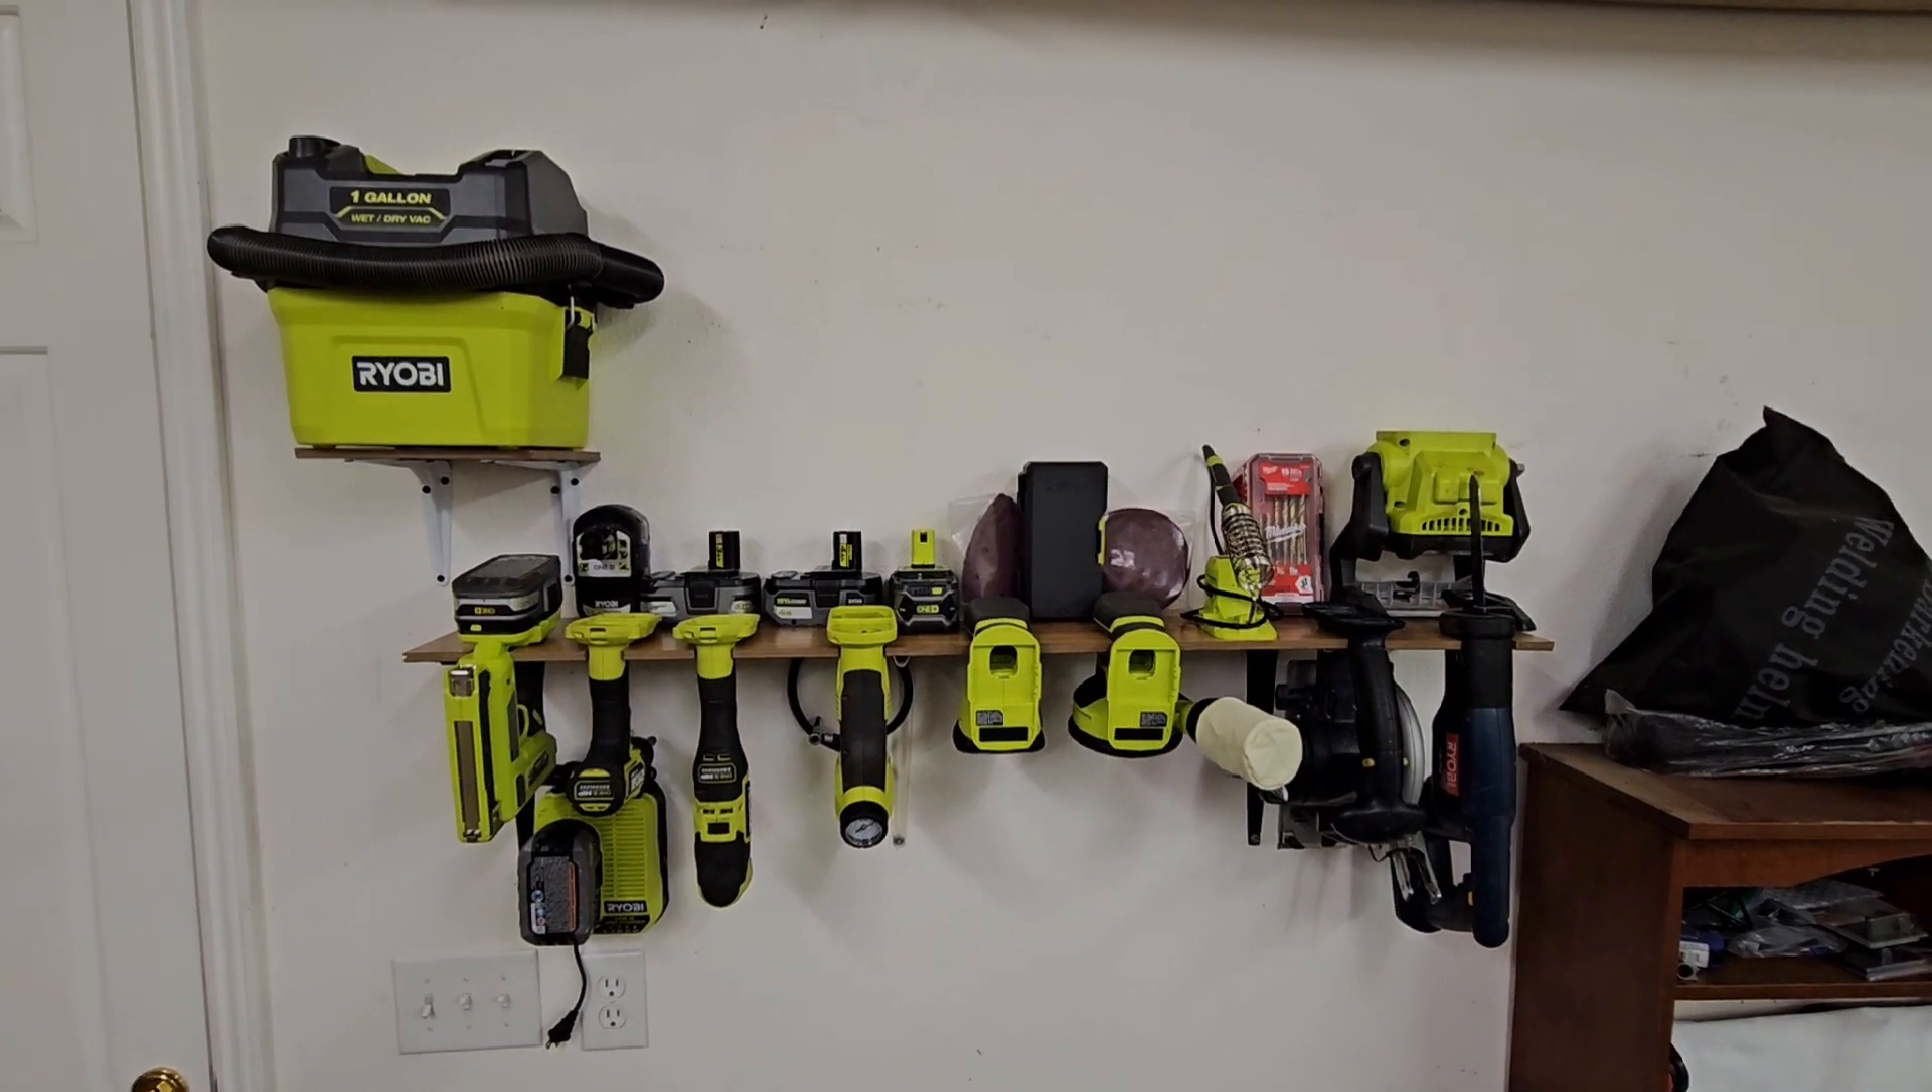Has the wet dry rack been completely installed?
Yes.